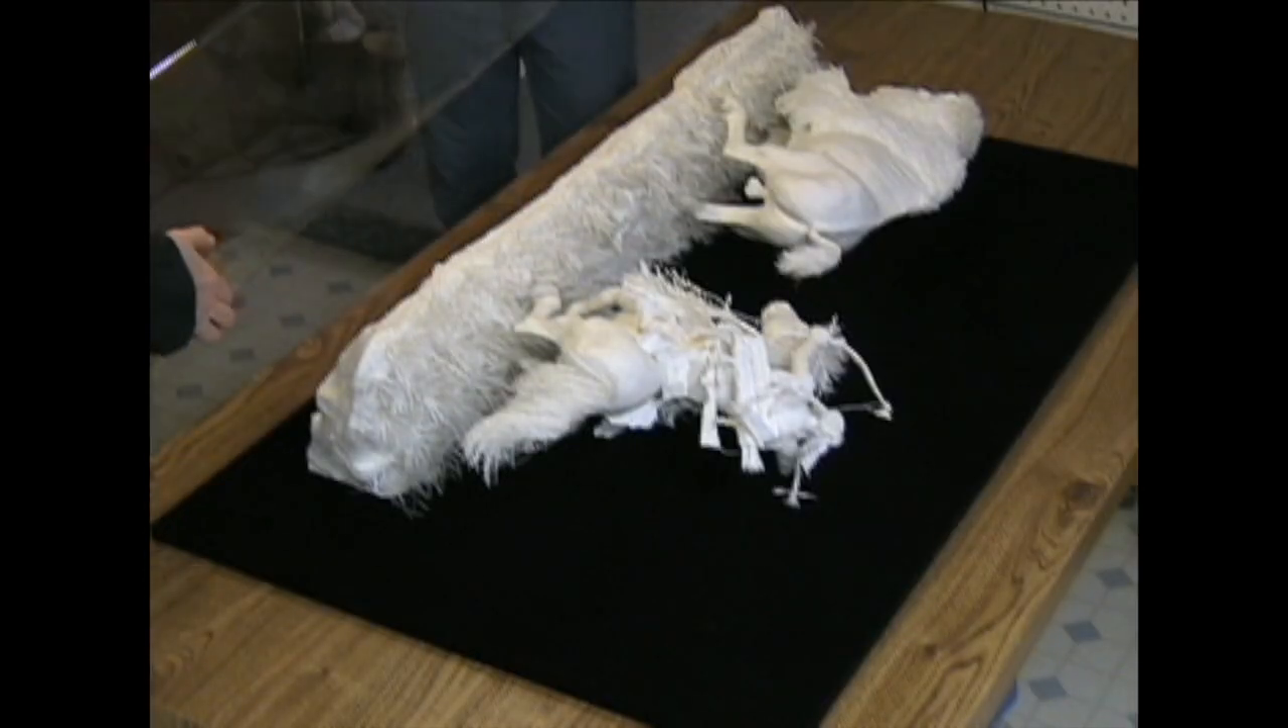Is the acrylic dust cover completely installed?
No.